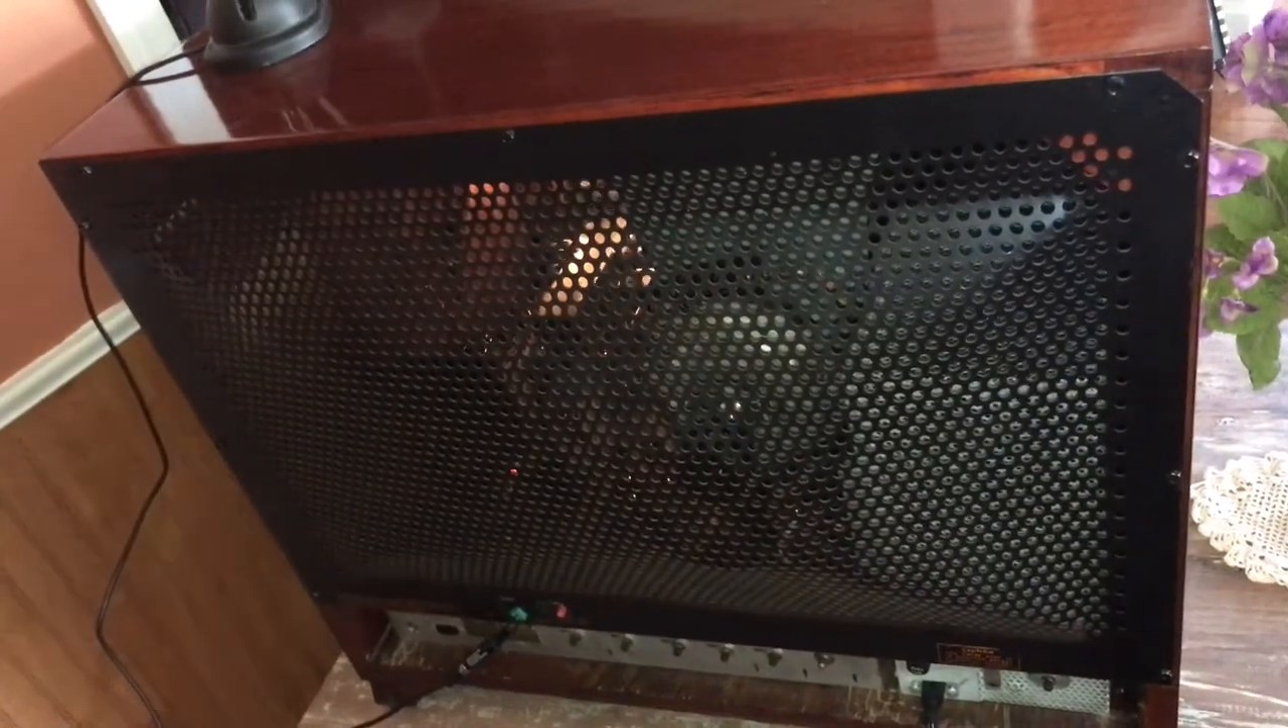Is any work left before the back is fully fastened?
No.